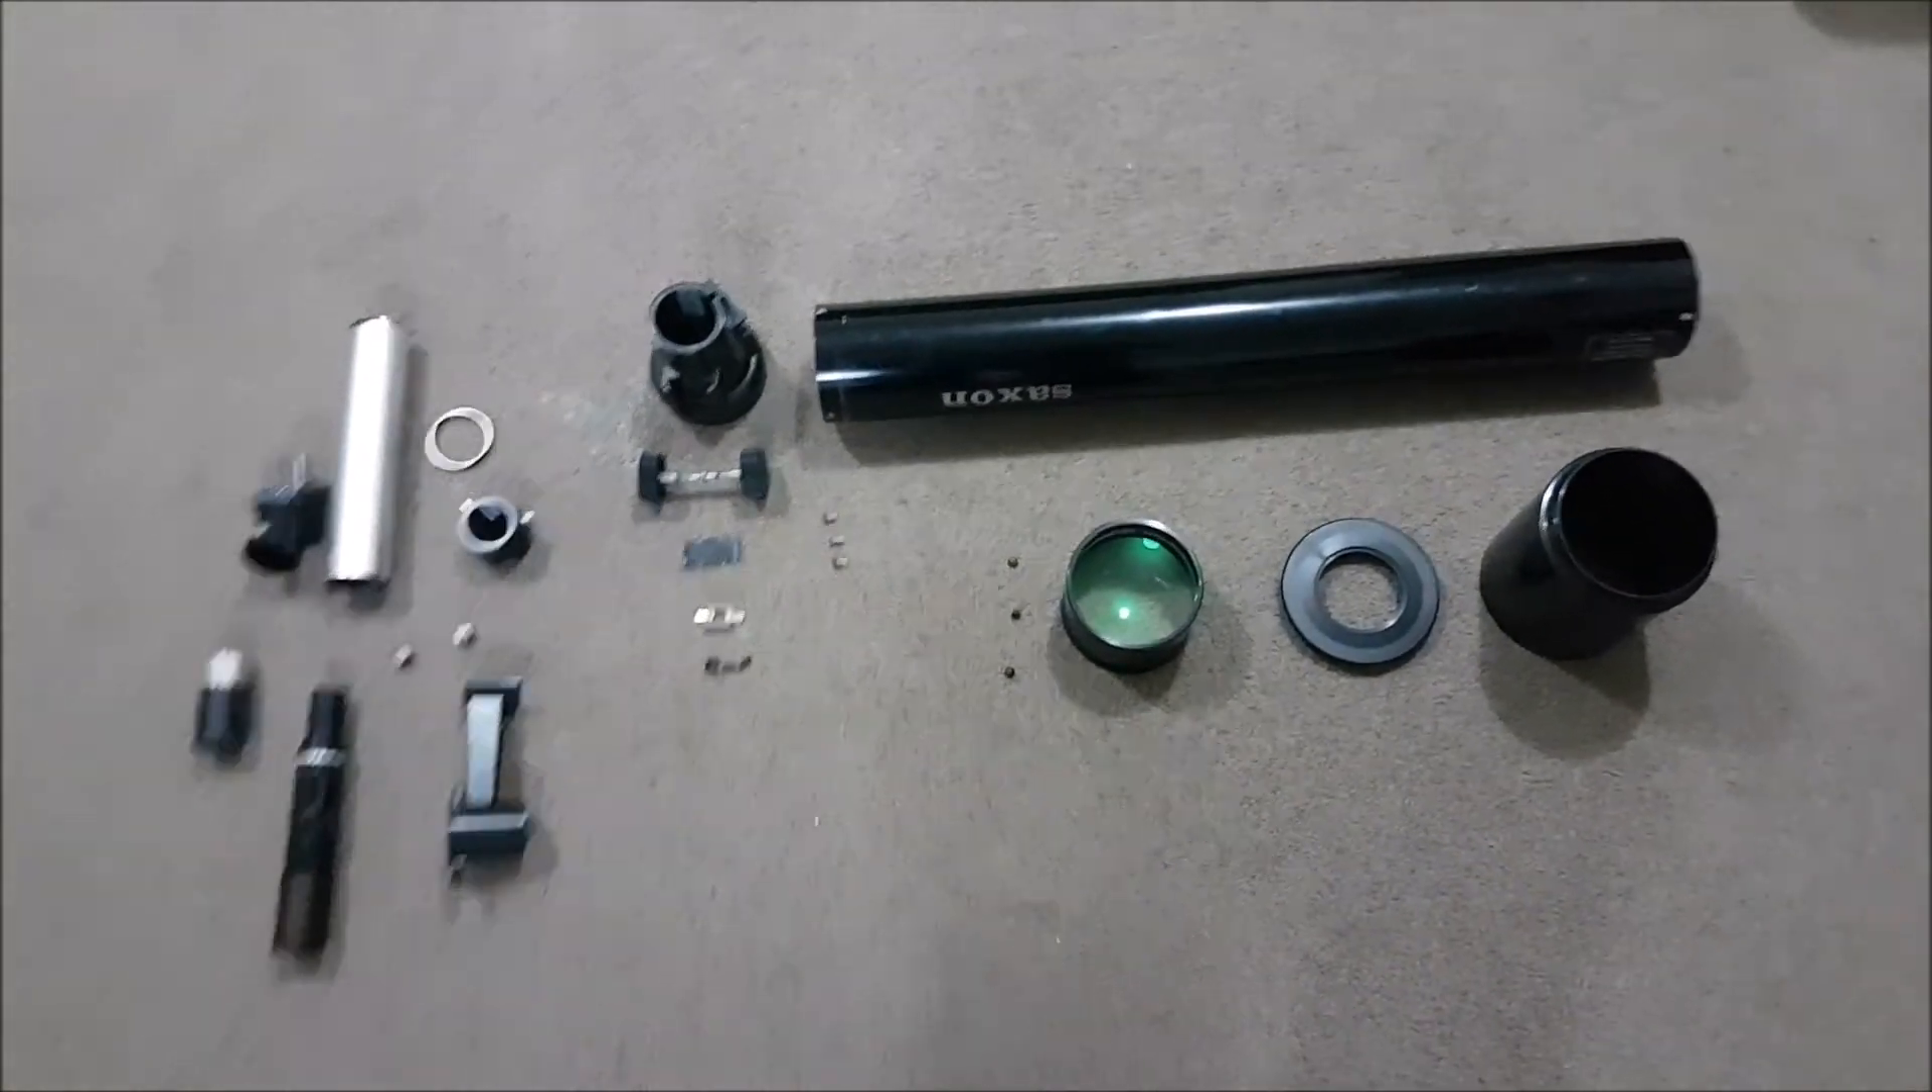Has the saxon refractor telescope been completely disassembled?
Yes.